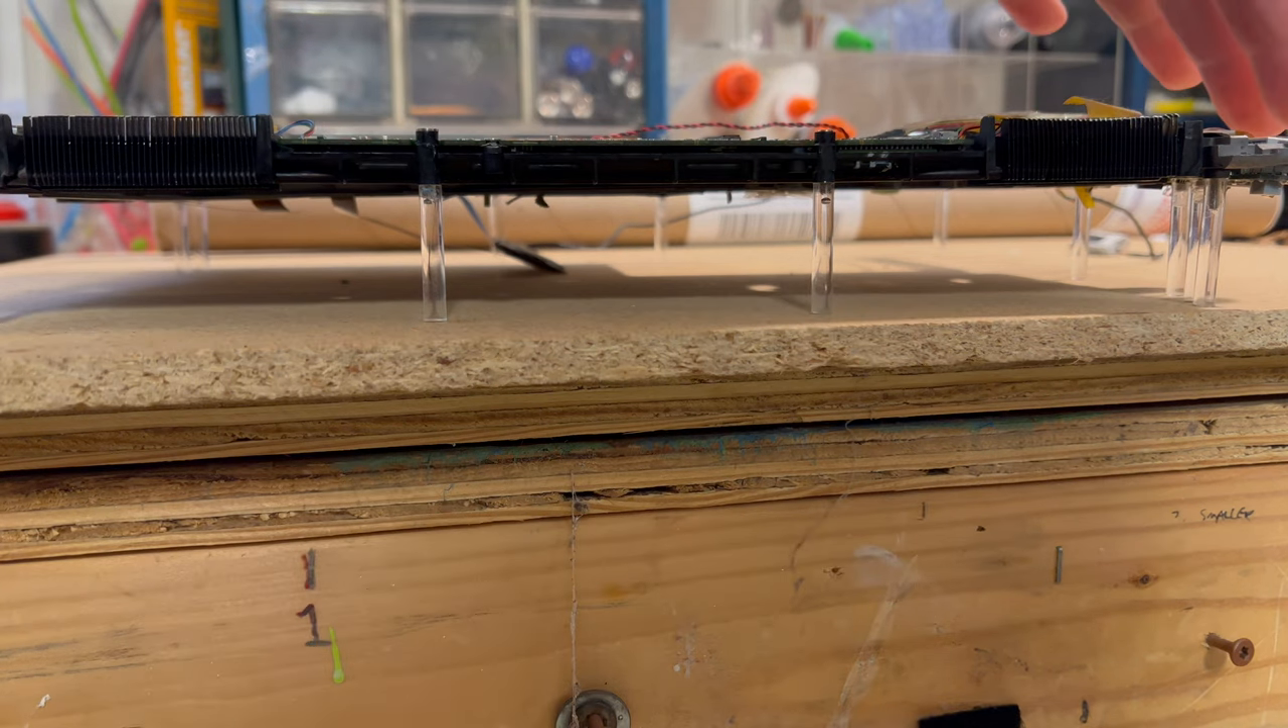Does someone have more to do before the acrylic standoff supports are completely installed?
No.